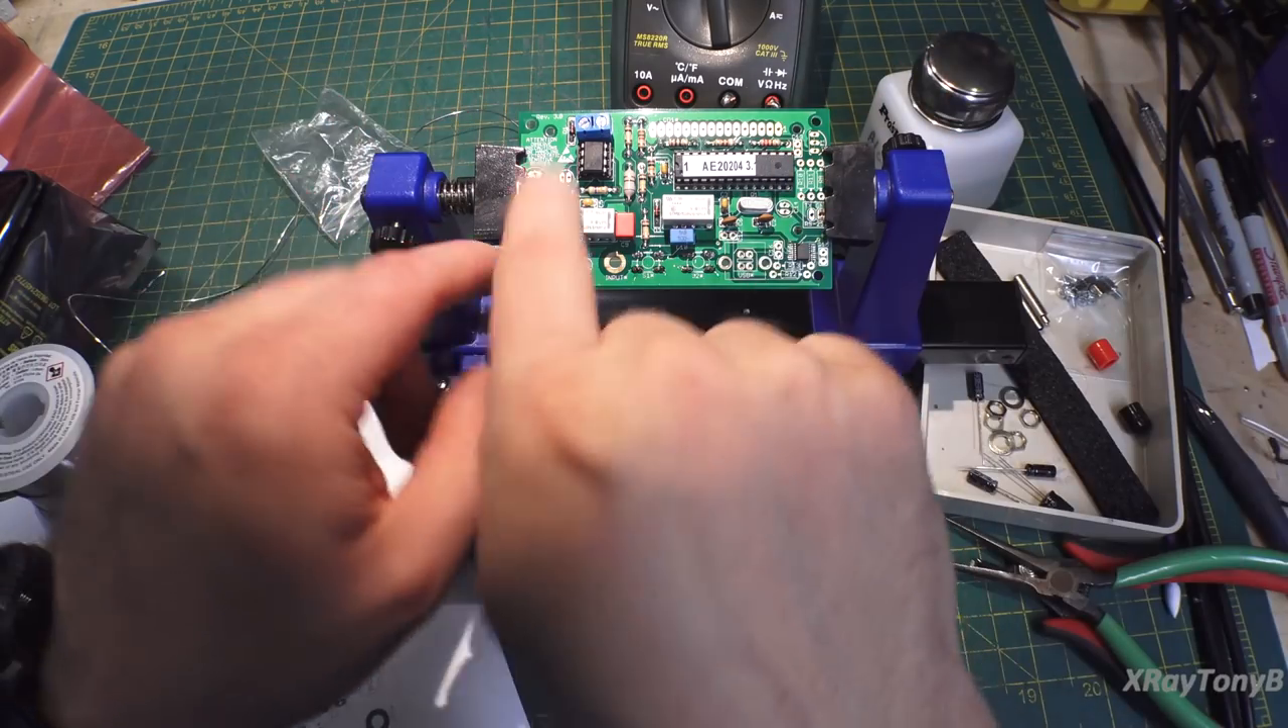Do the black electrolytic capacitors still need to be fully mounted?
Yes.